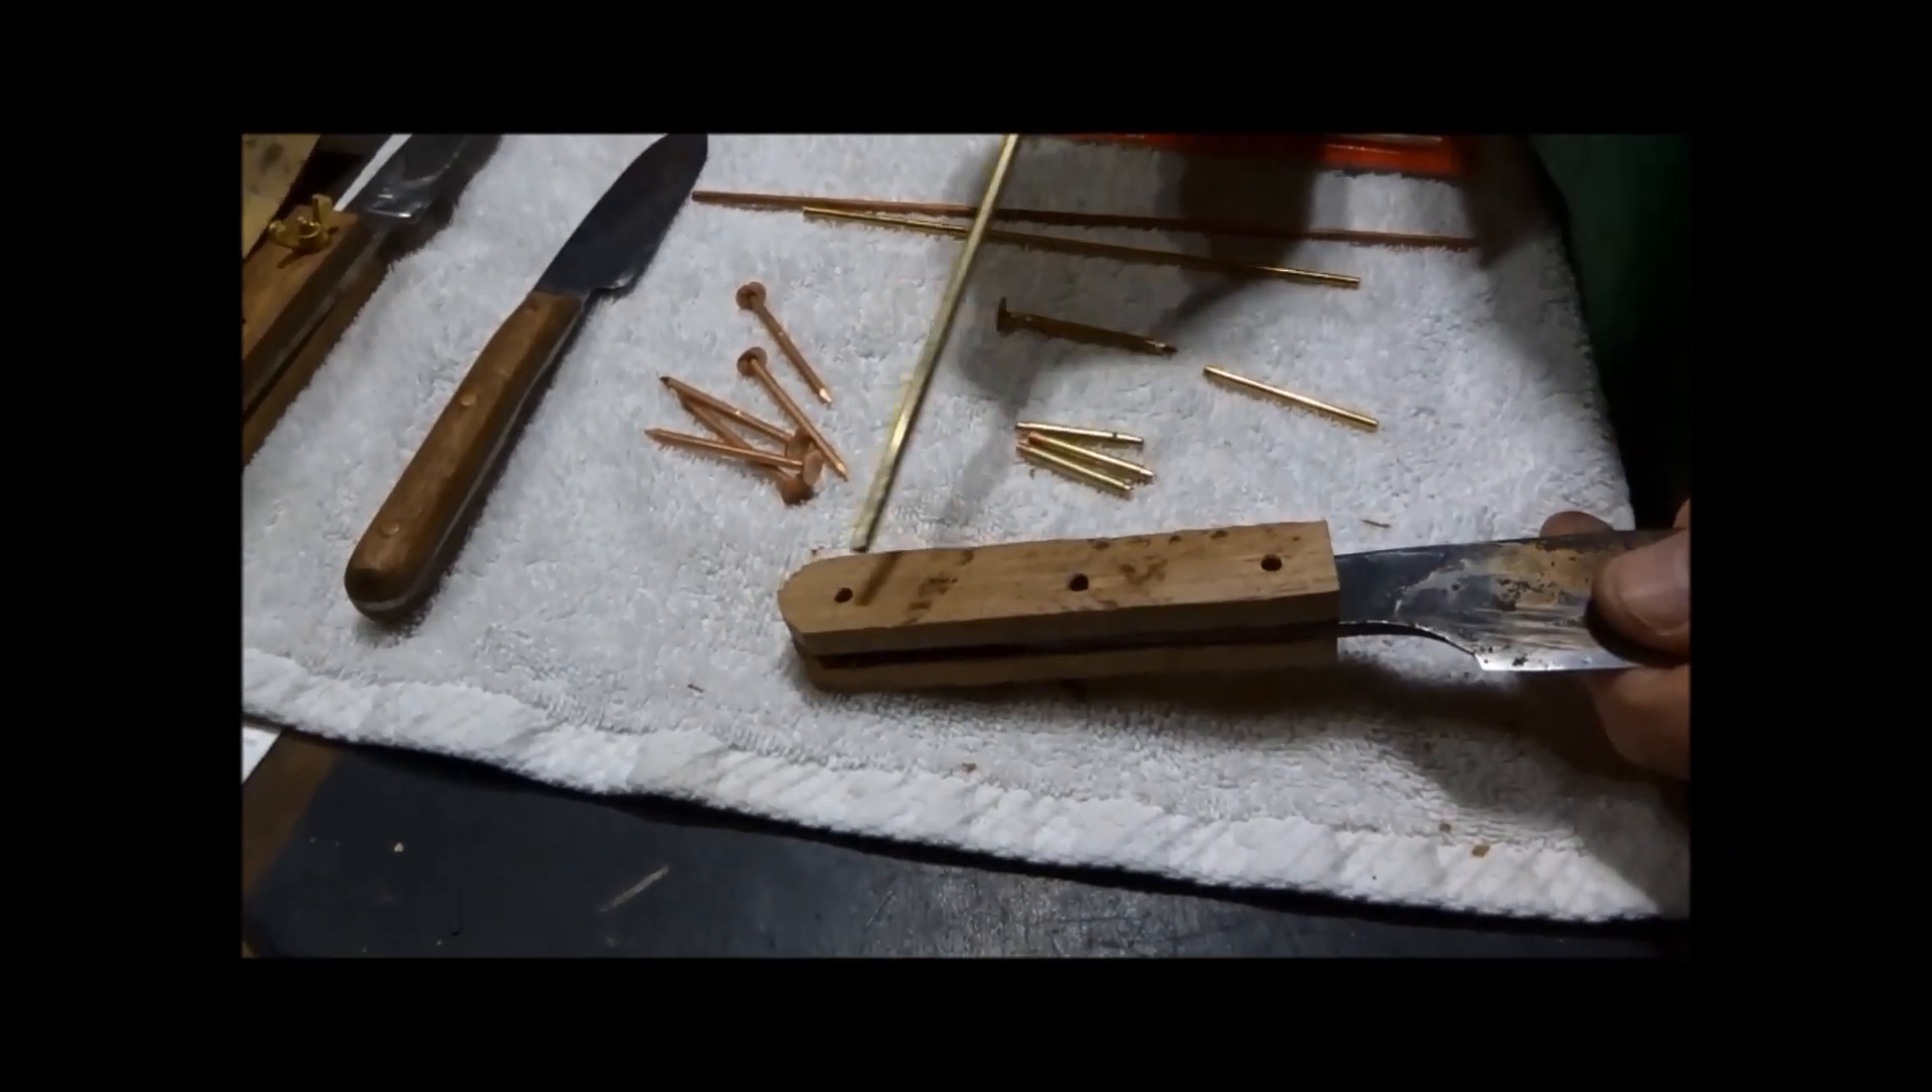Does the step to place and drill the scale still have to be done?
No.